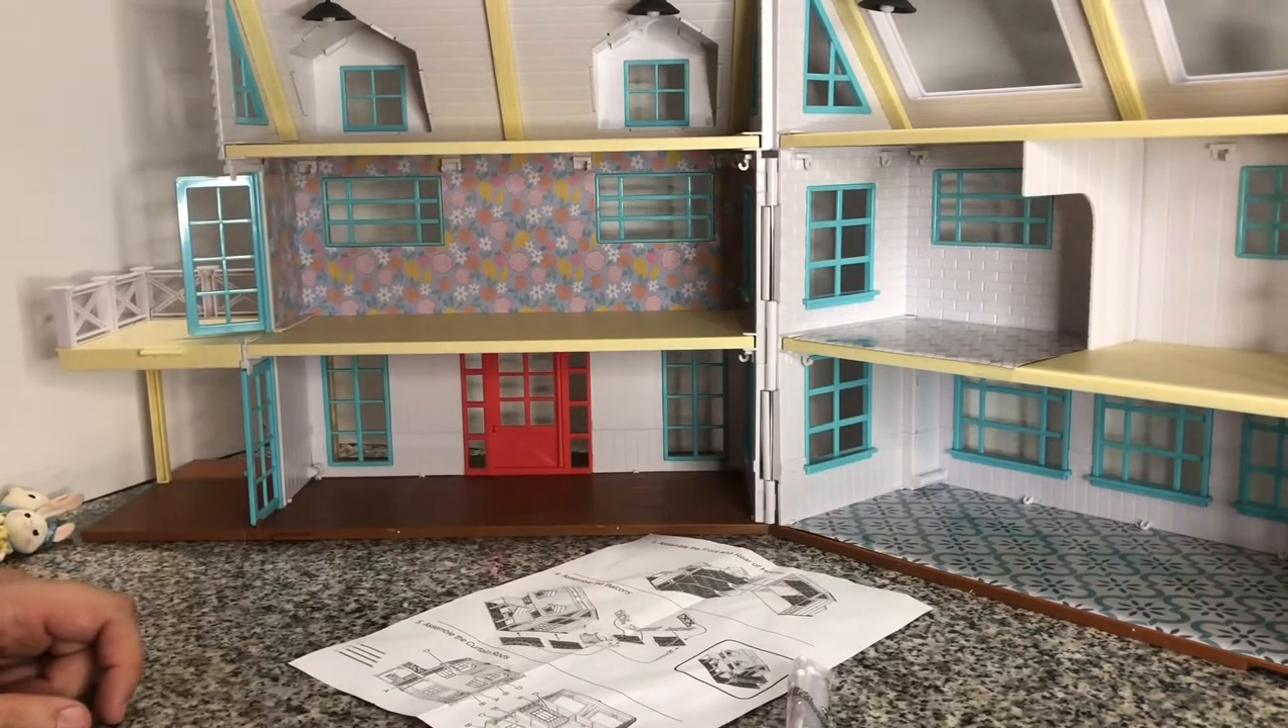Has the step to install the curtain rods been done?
No.